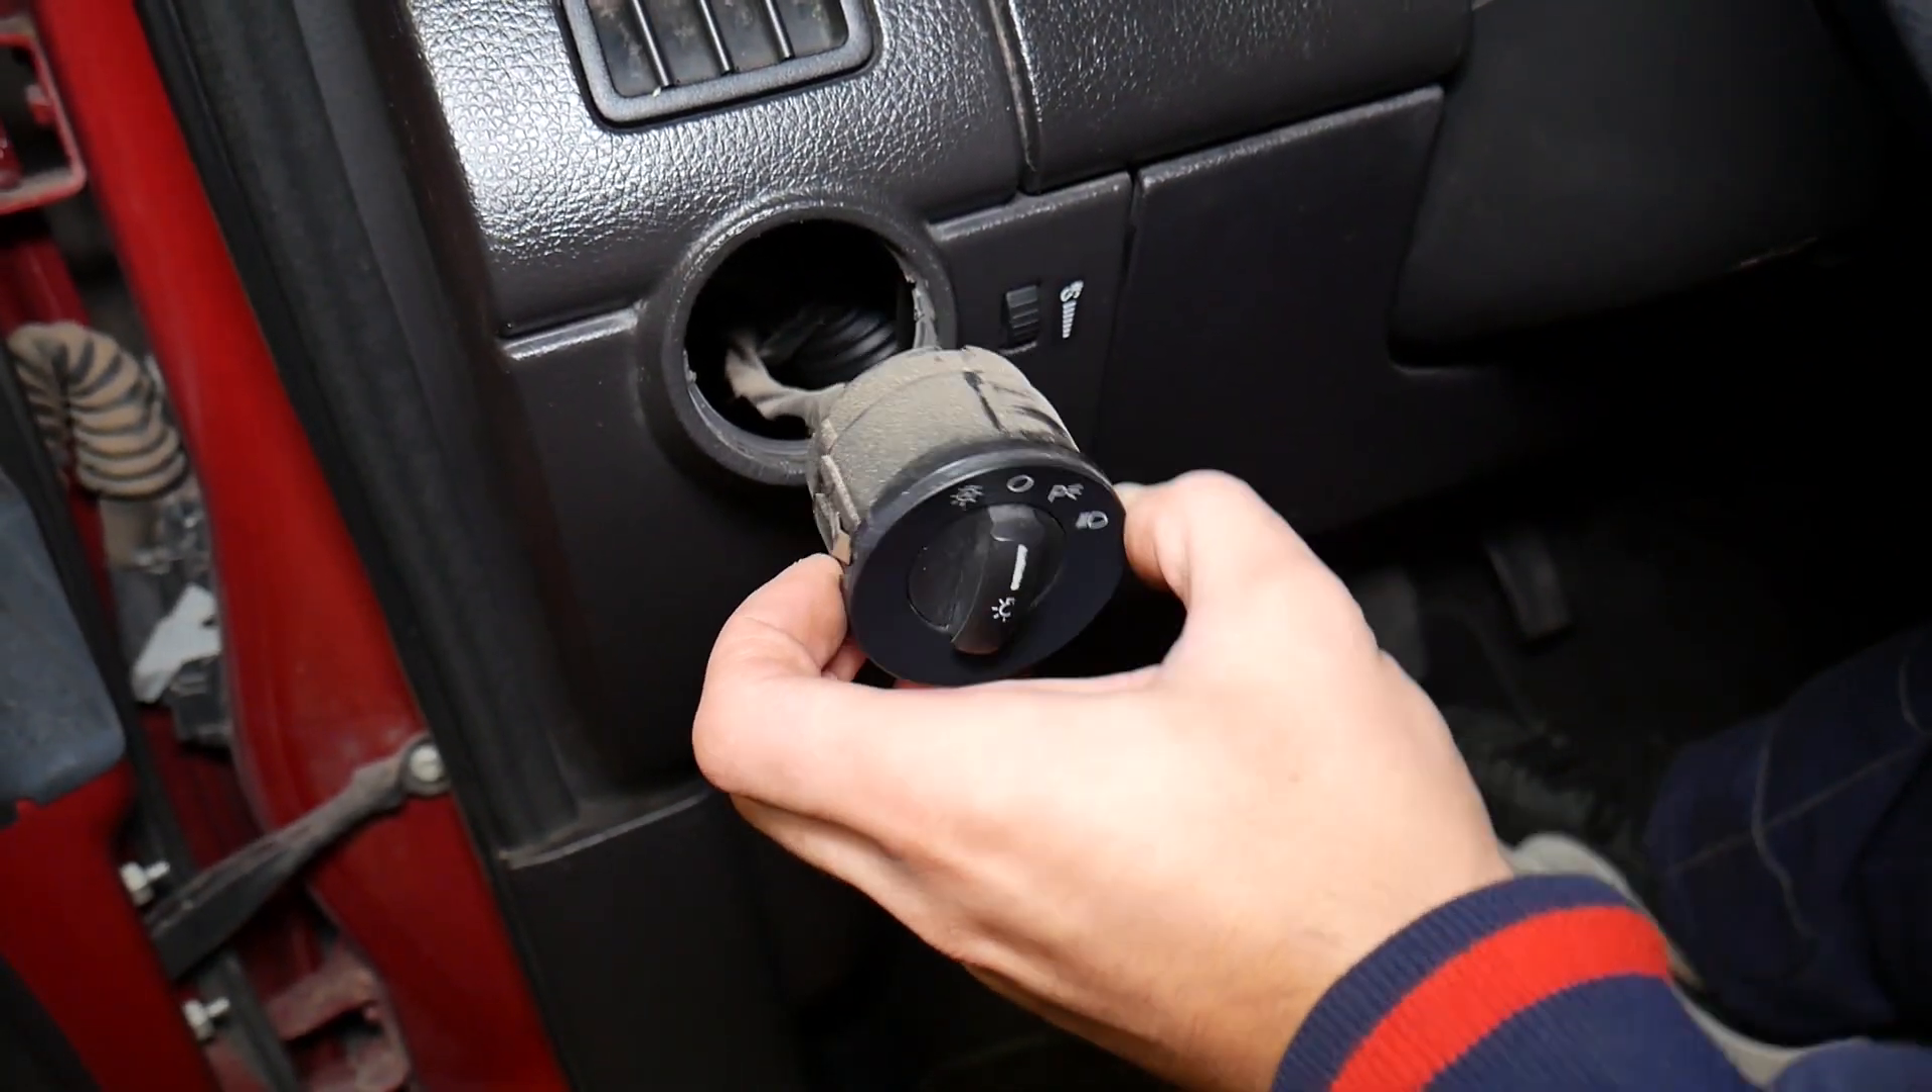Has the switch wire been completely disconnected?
No.